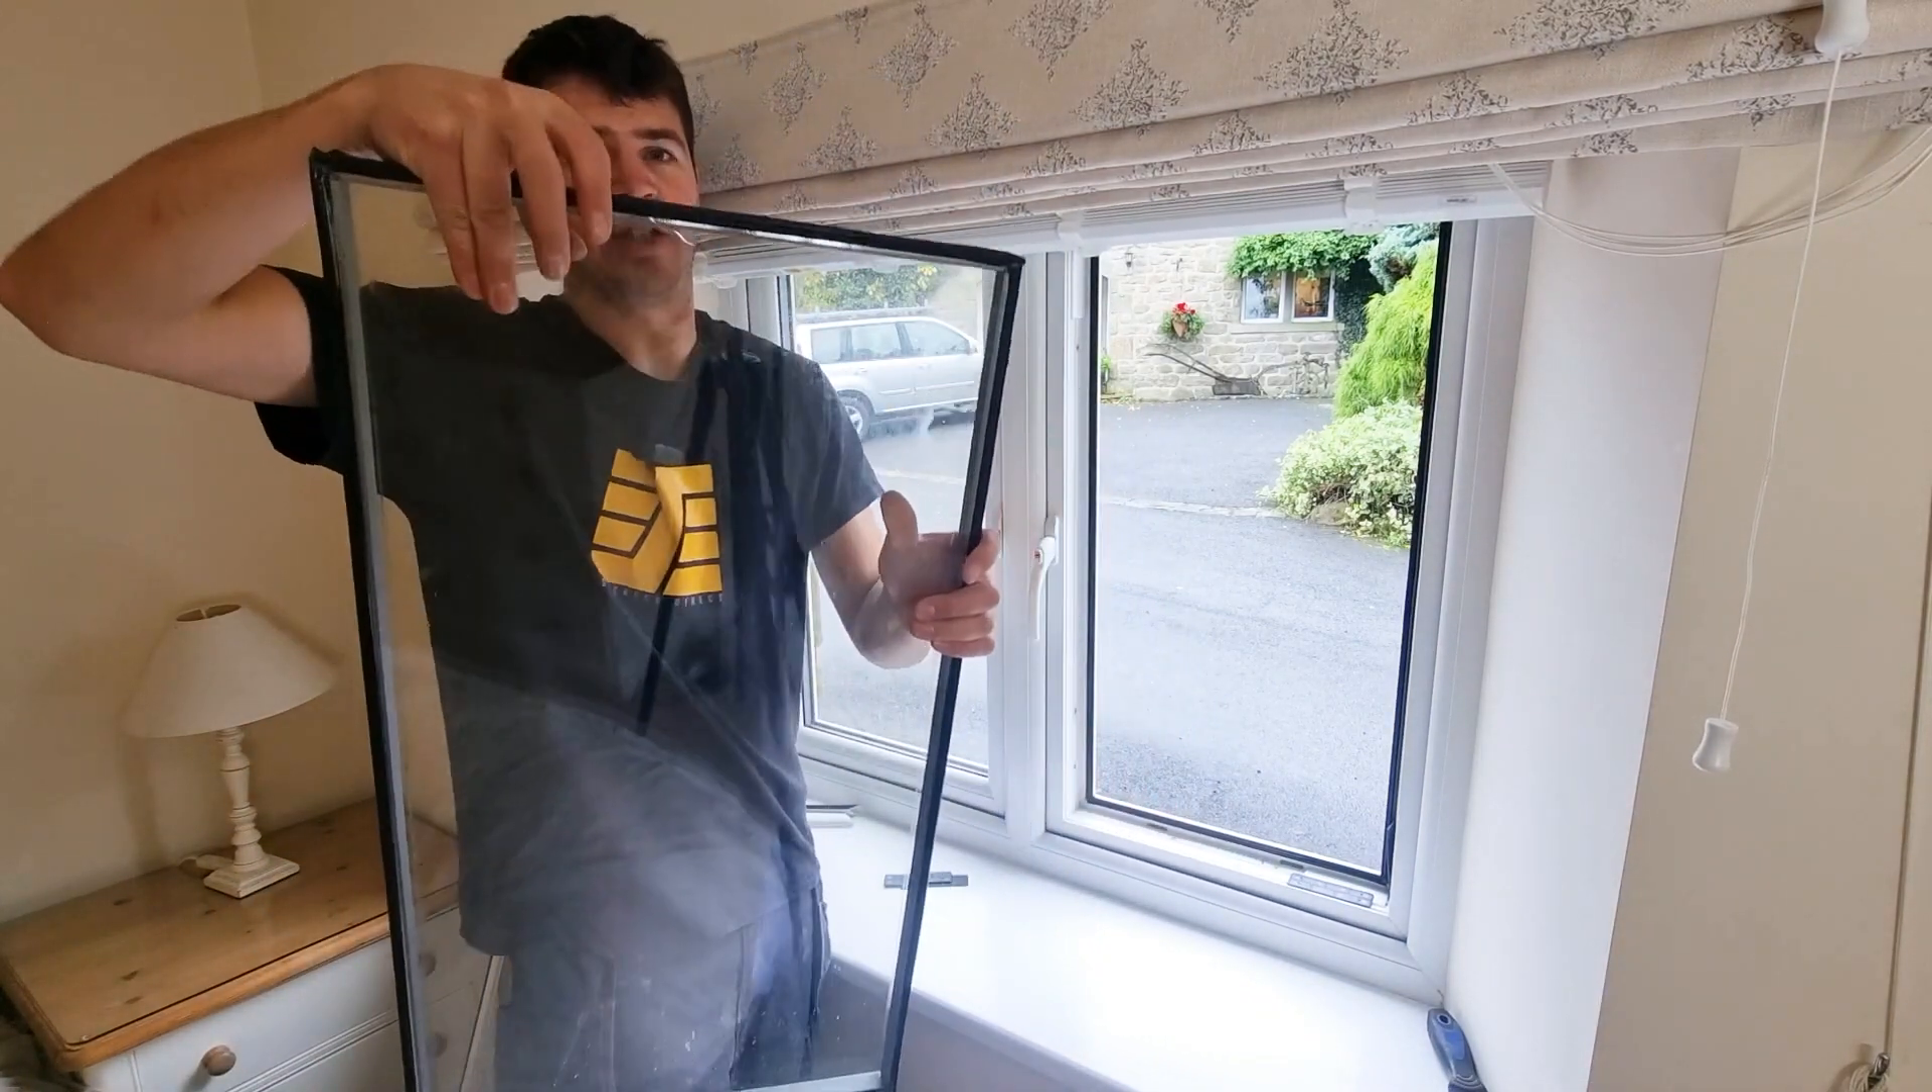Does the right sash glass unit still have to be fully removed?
No.